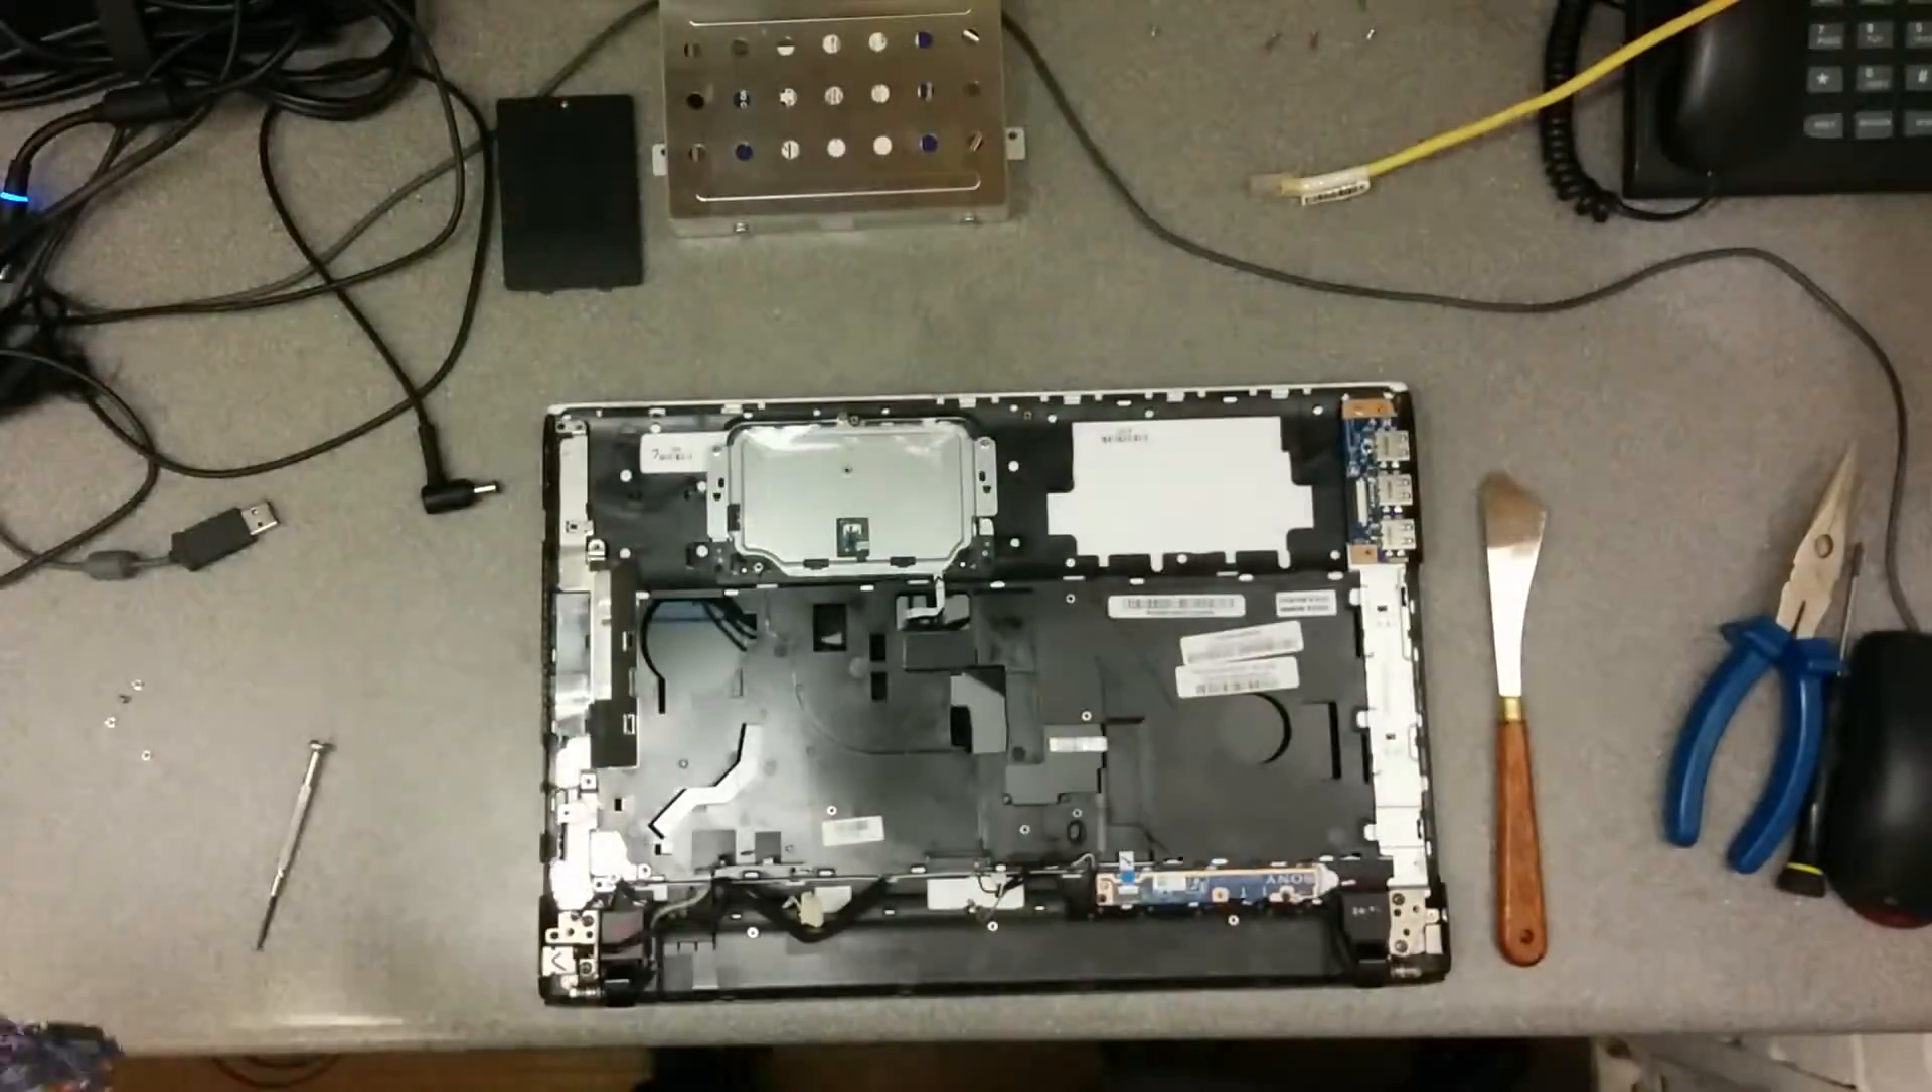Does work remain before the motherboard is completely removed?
No.